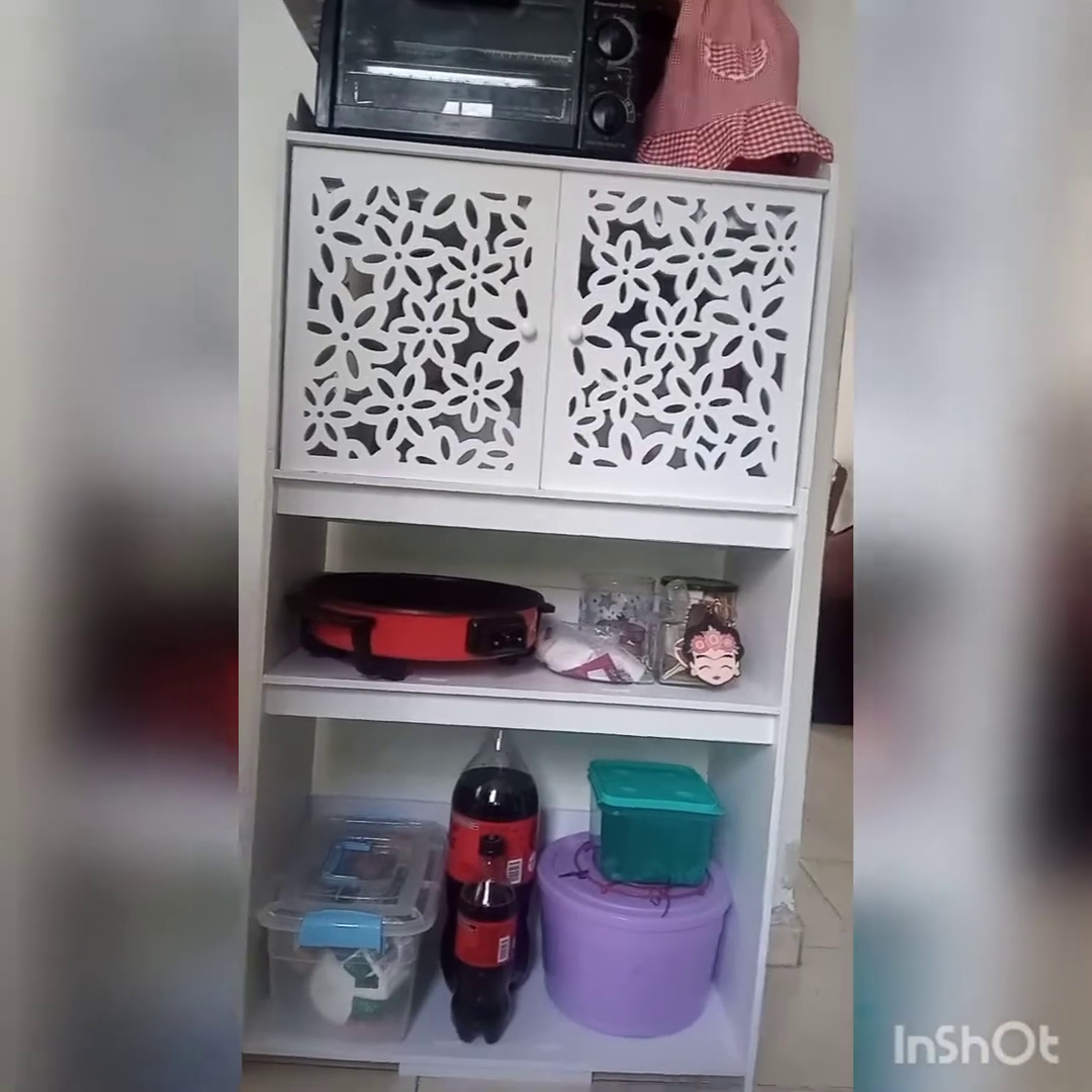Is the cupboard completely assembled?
Yes.